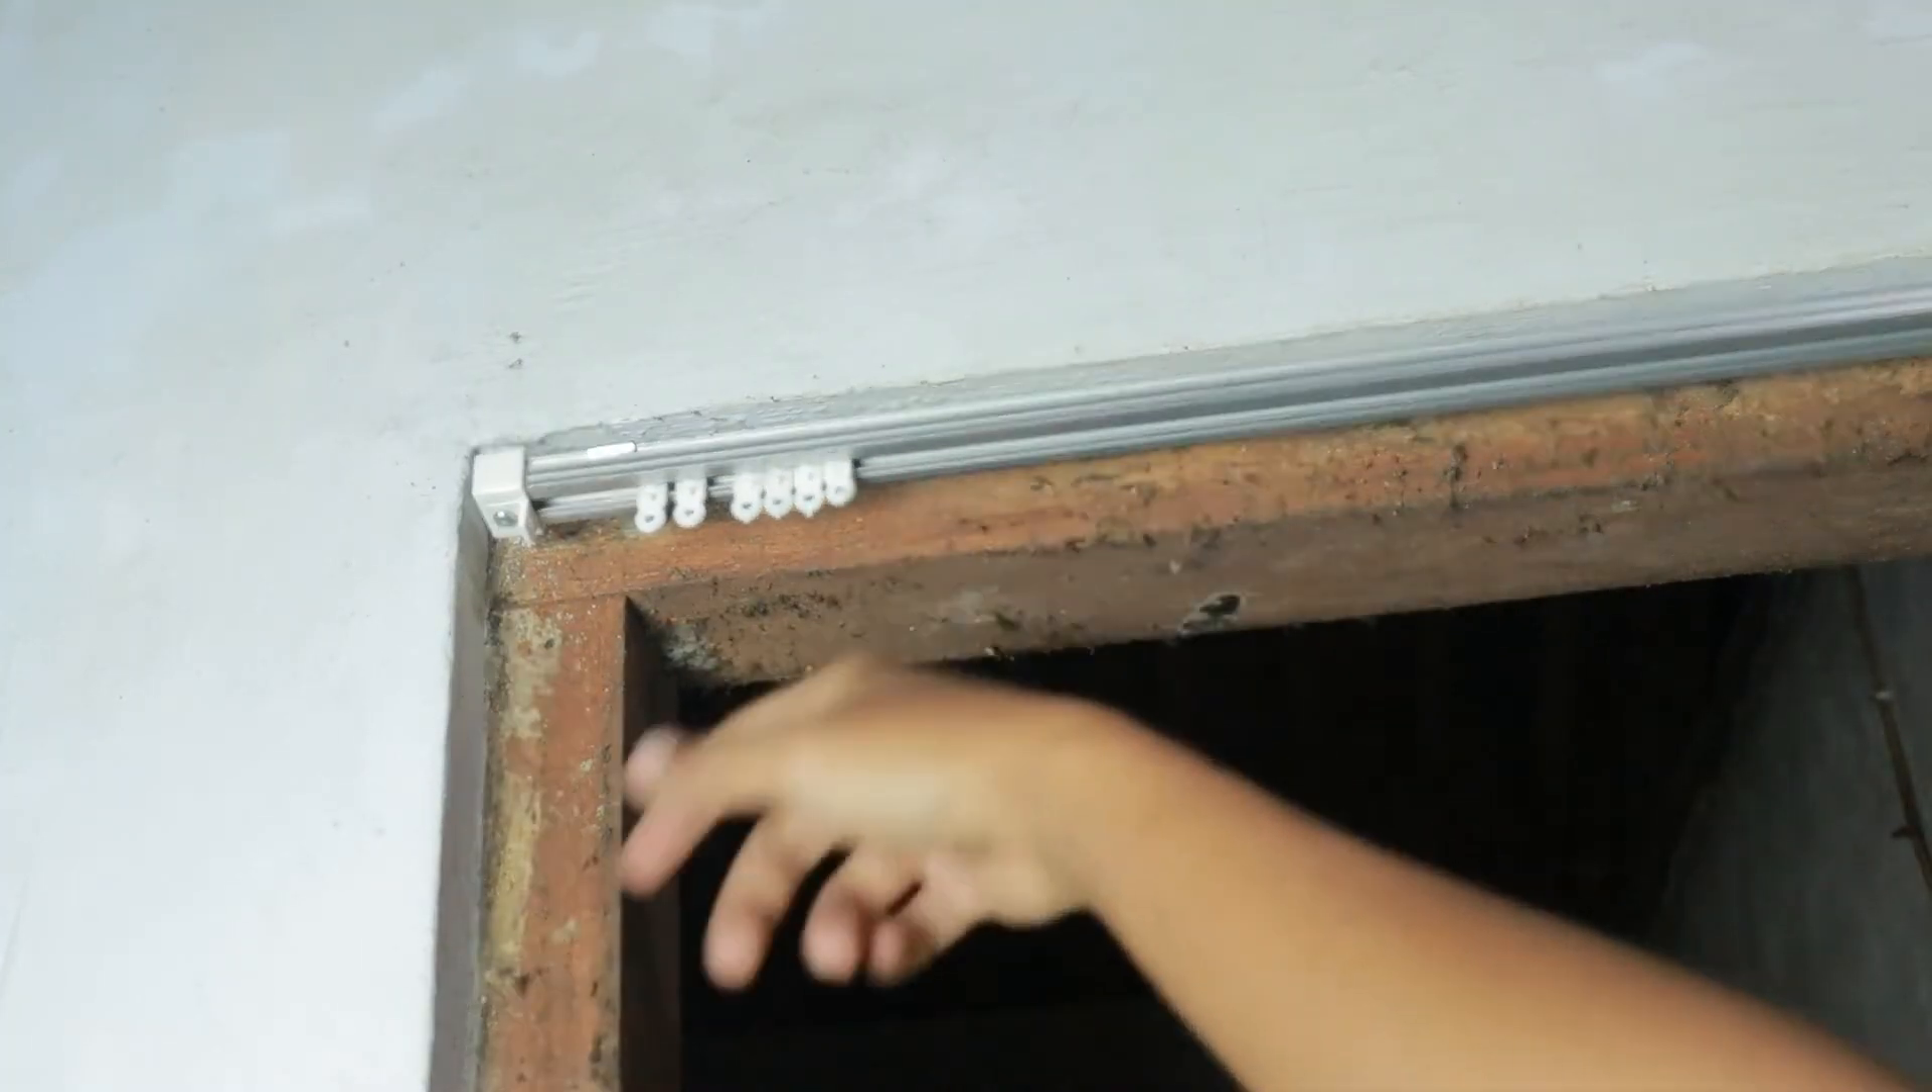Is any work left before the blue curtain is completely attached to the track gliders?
Yes.